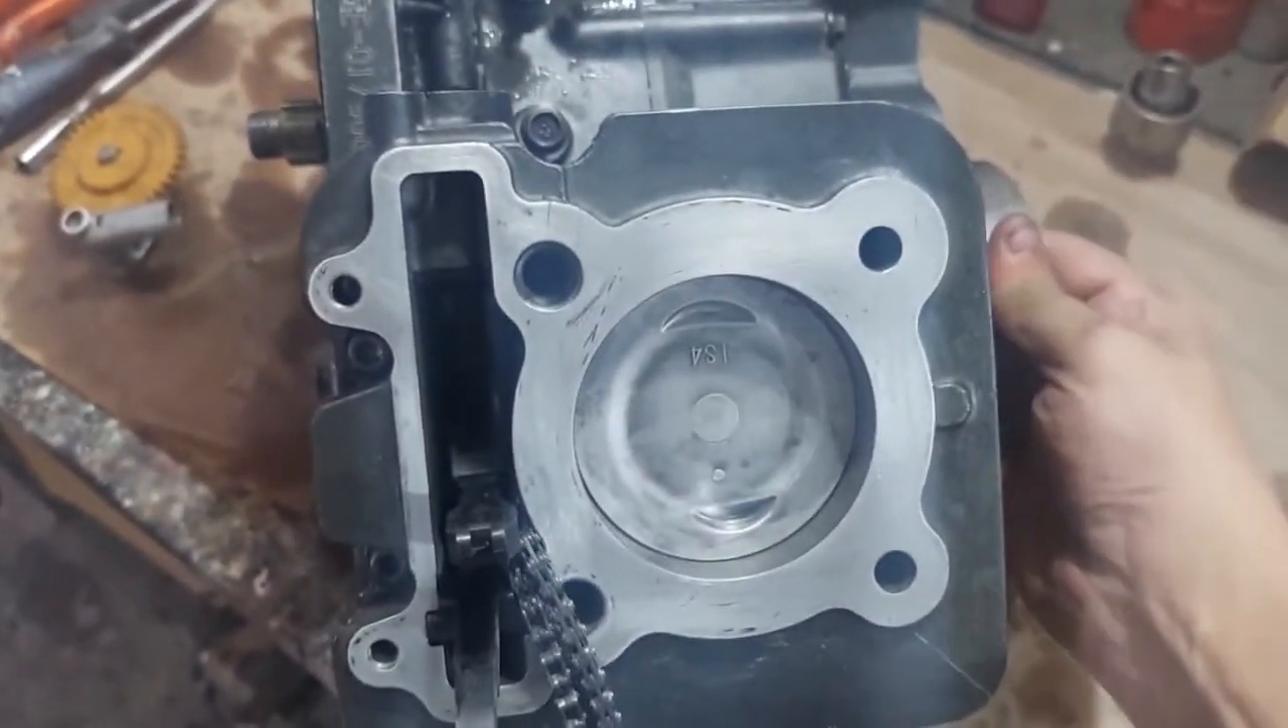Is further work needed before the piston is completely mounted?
No.